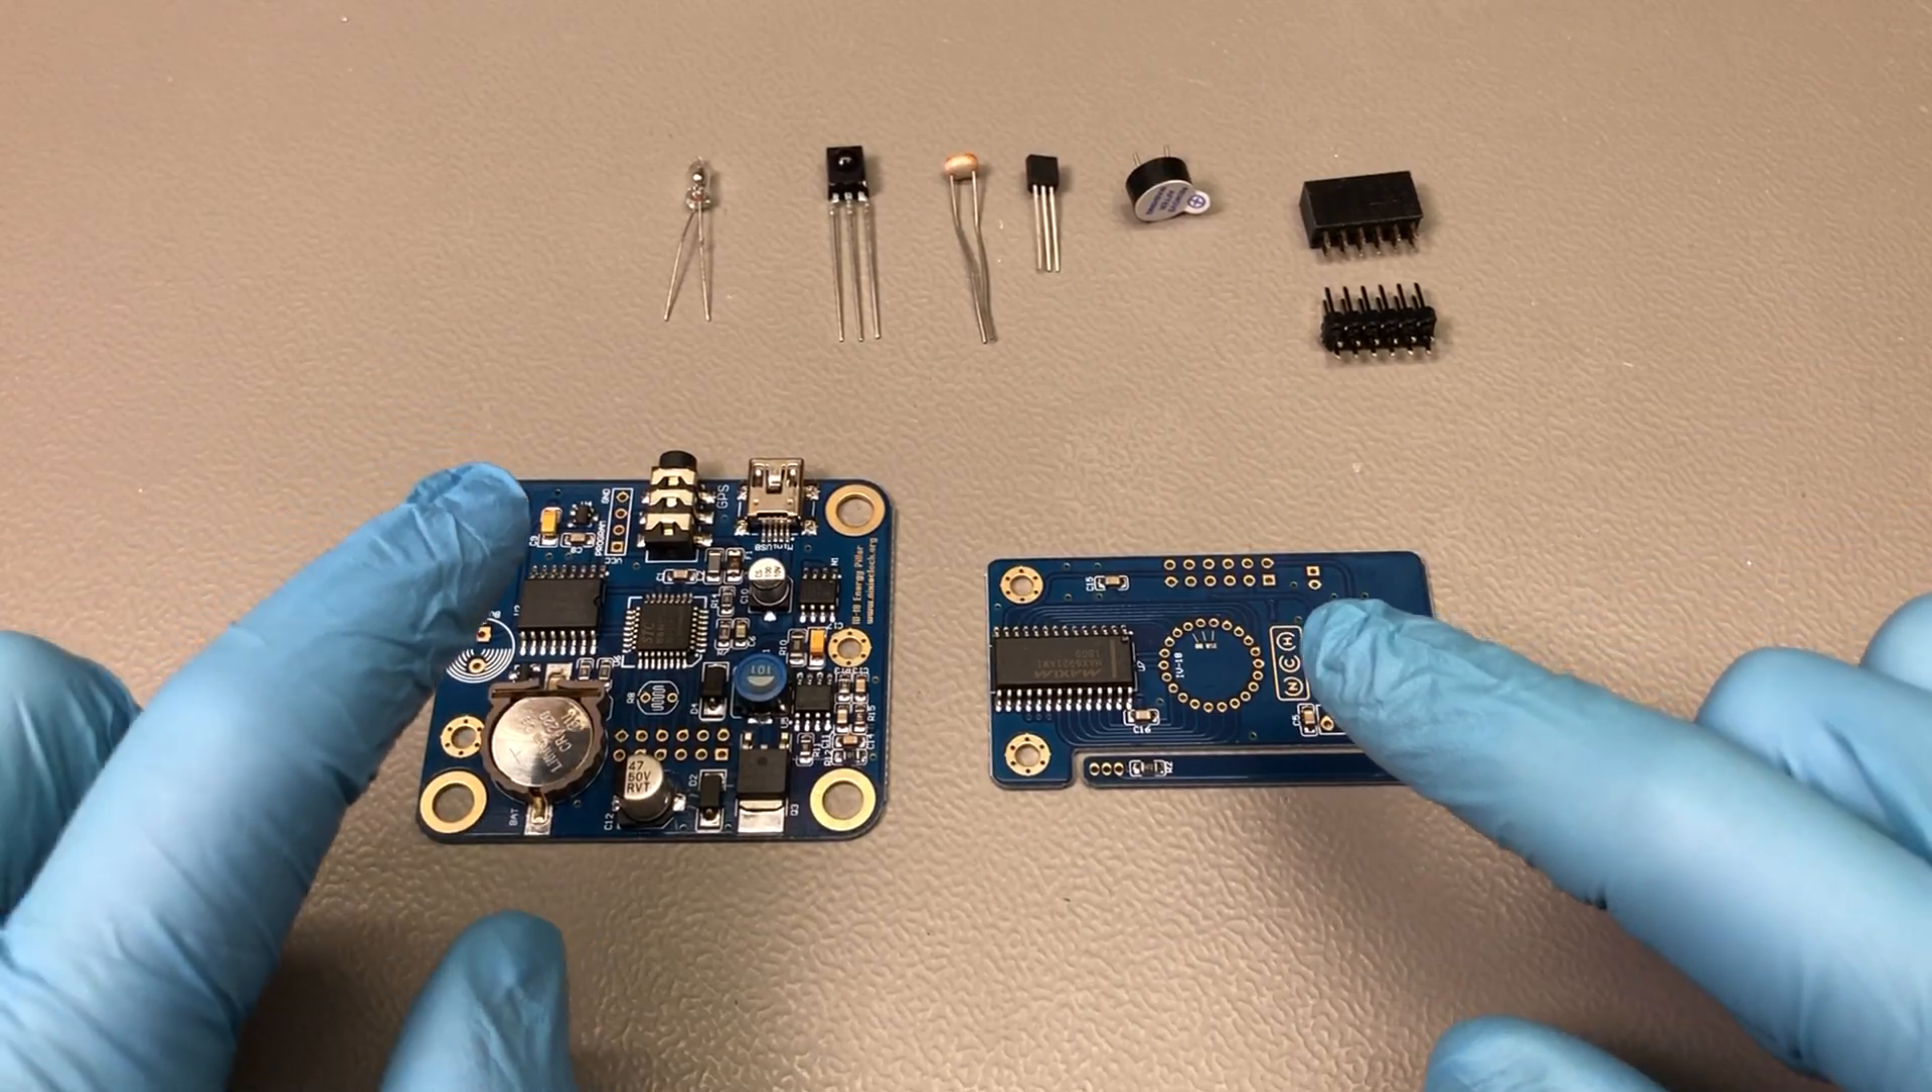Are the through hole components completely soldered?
No.